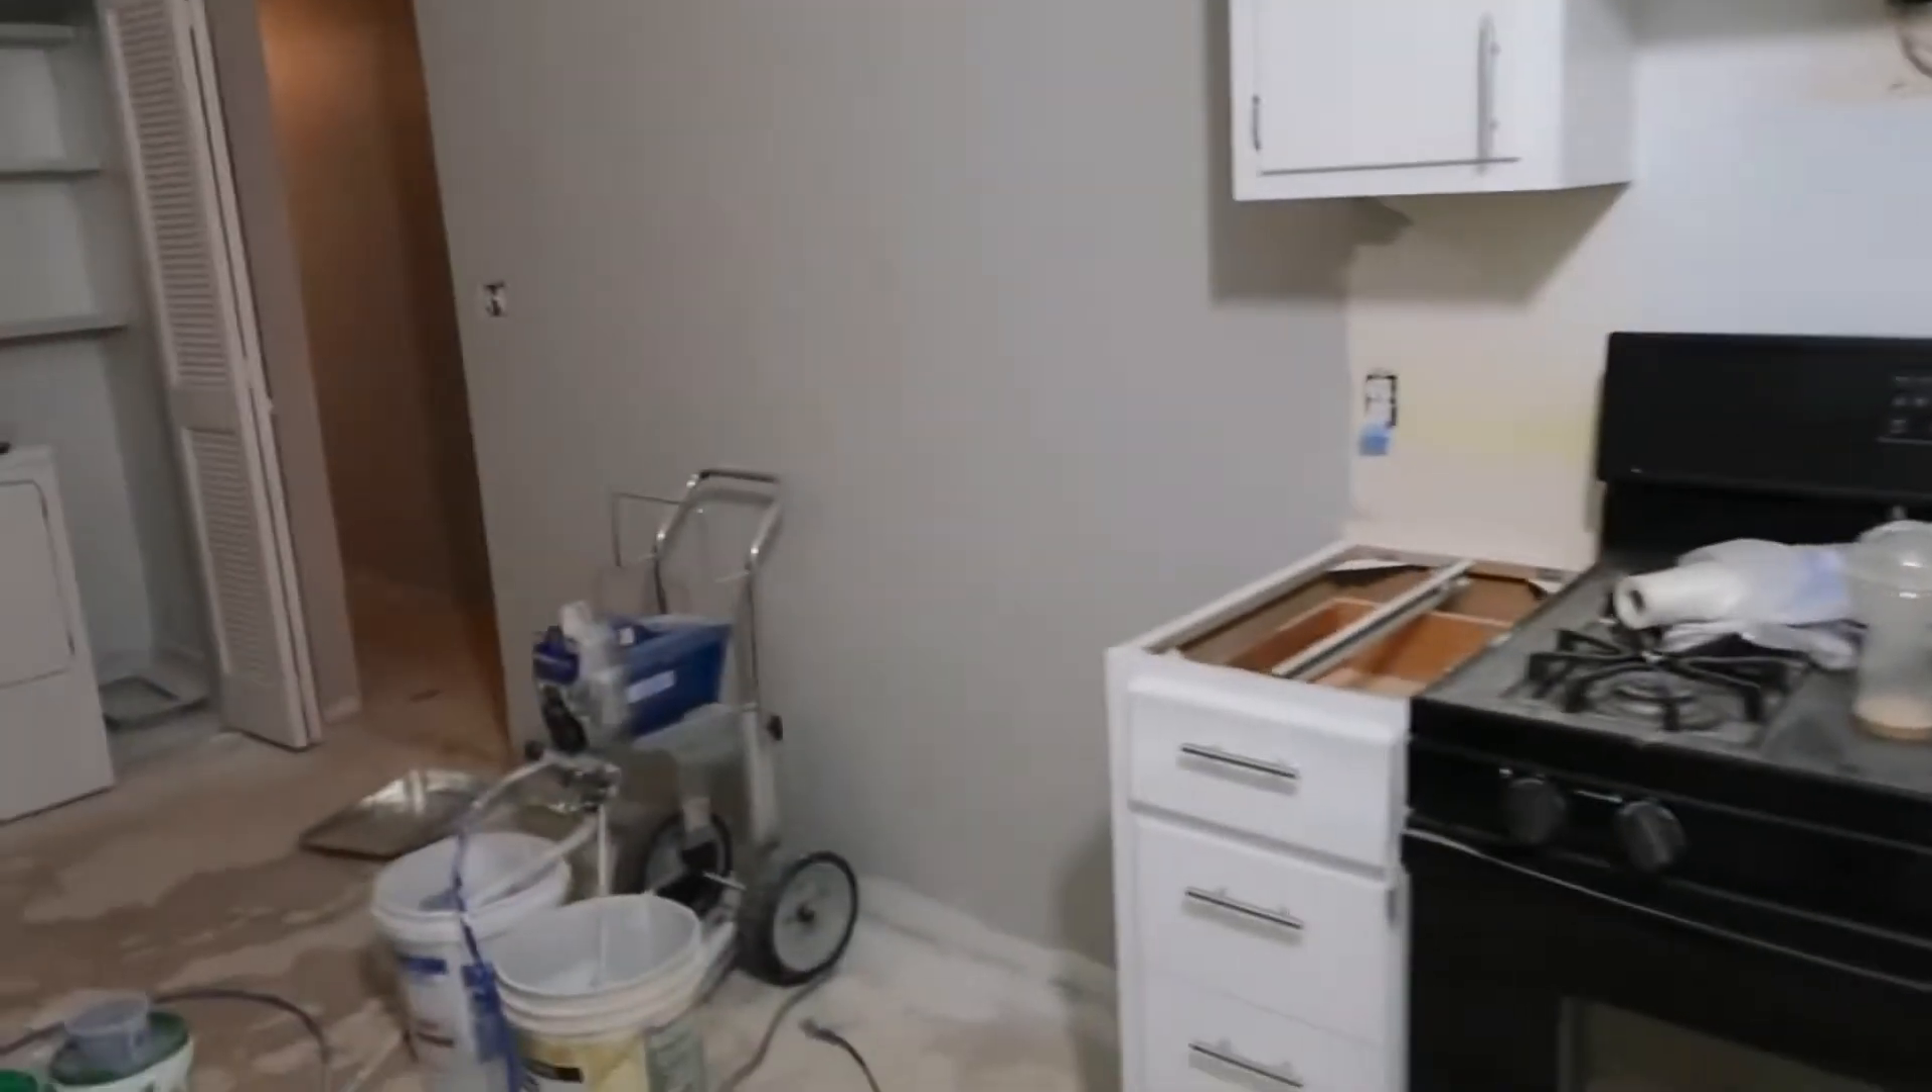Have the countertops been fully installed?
No.